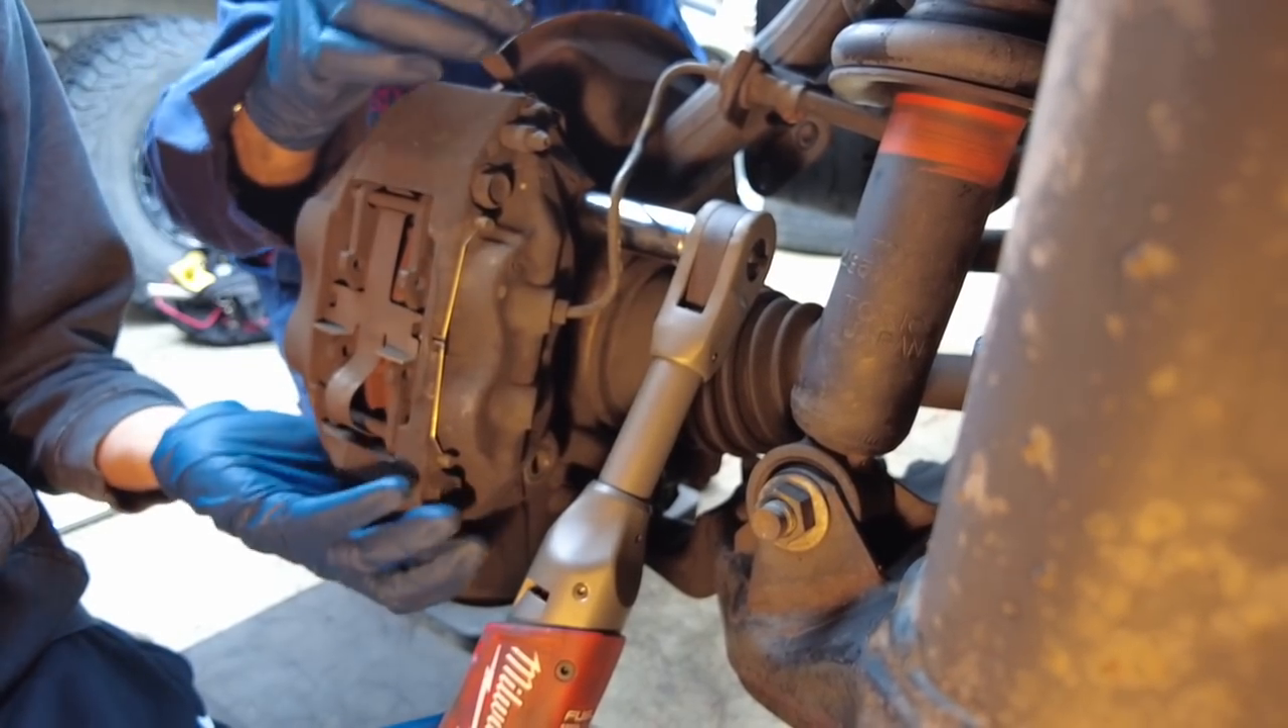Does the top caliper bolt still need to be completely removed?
Yes.